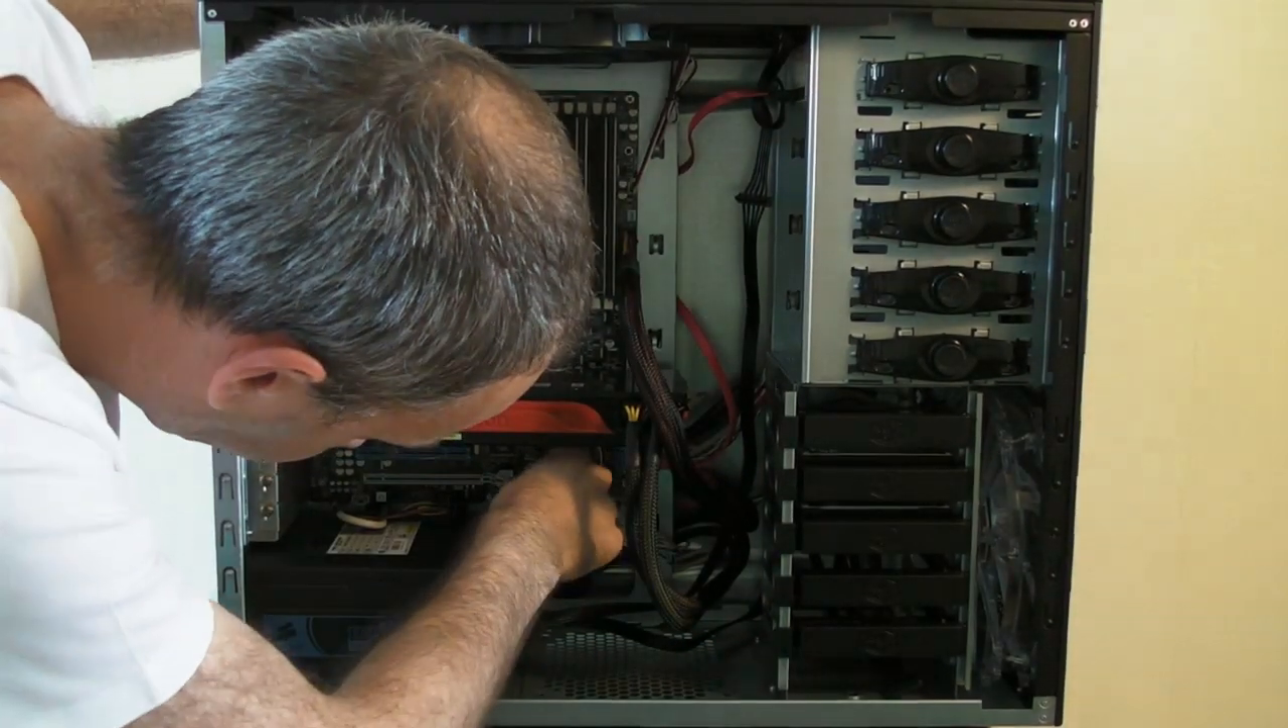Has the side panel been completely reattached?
No.